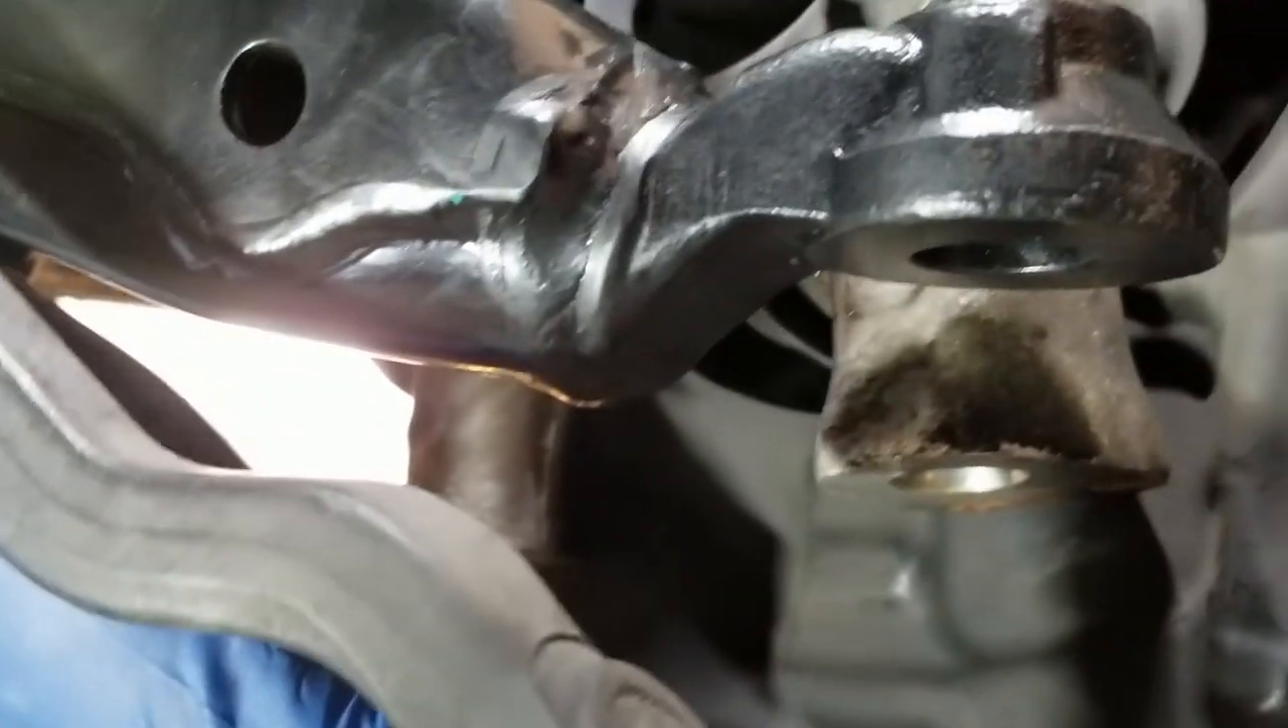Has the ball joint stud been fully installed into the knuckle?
No.